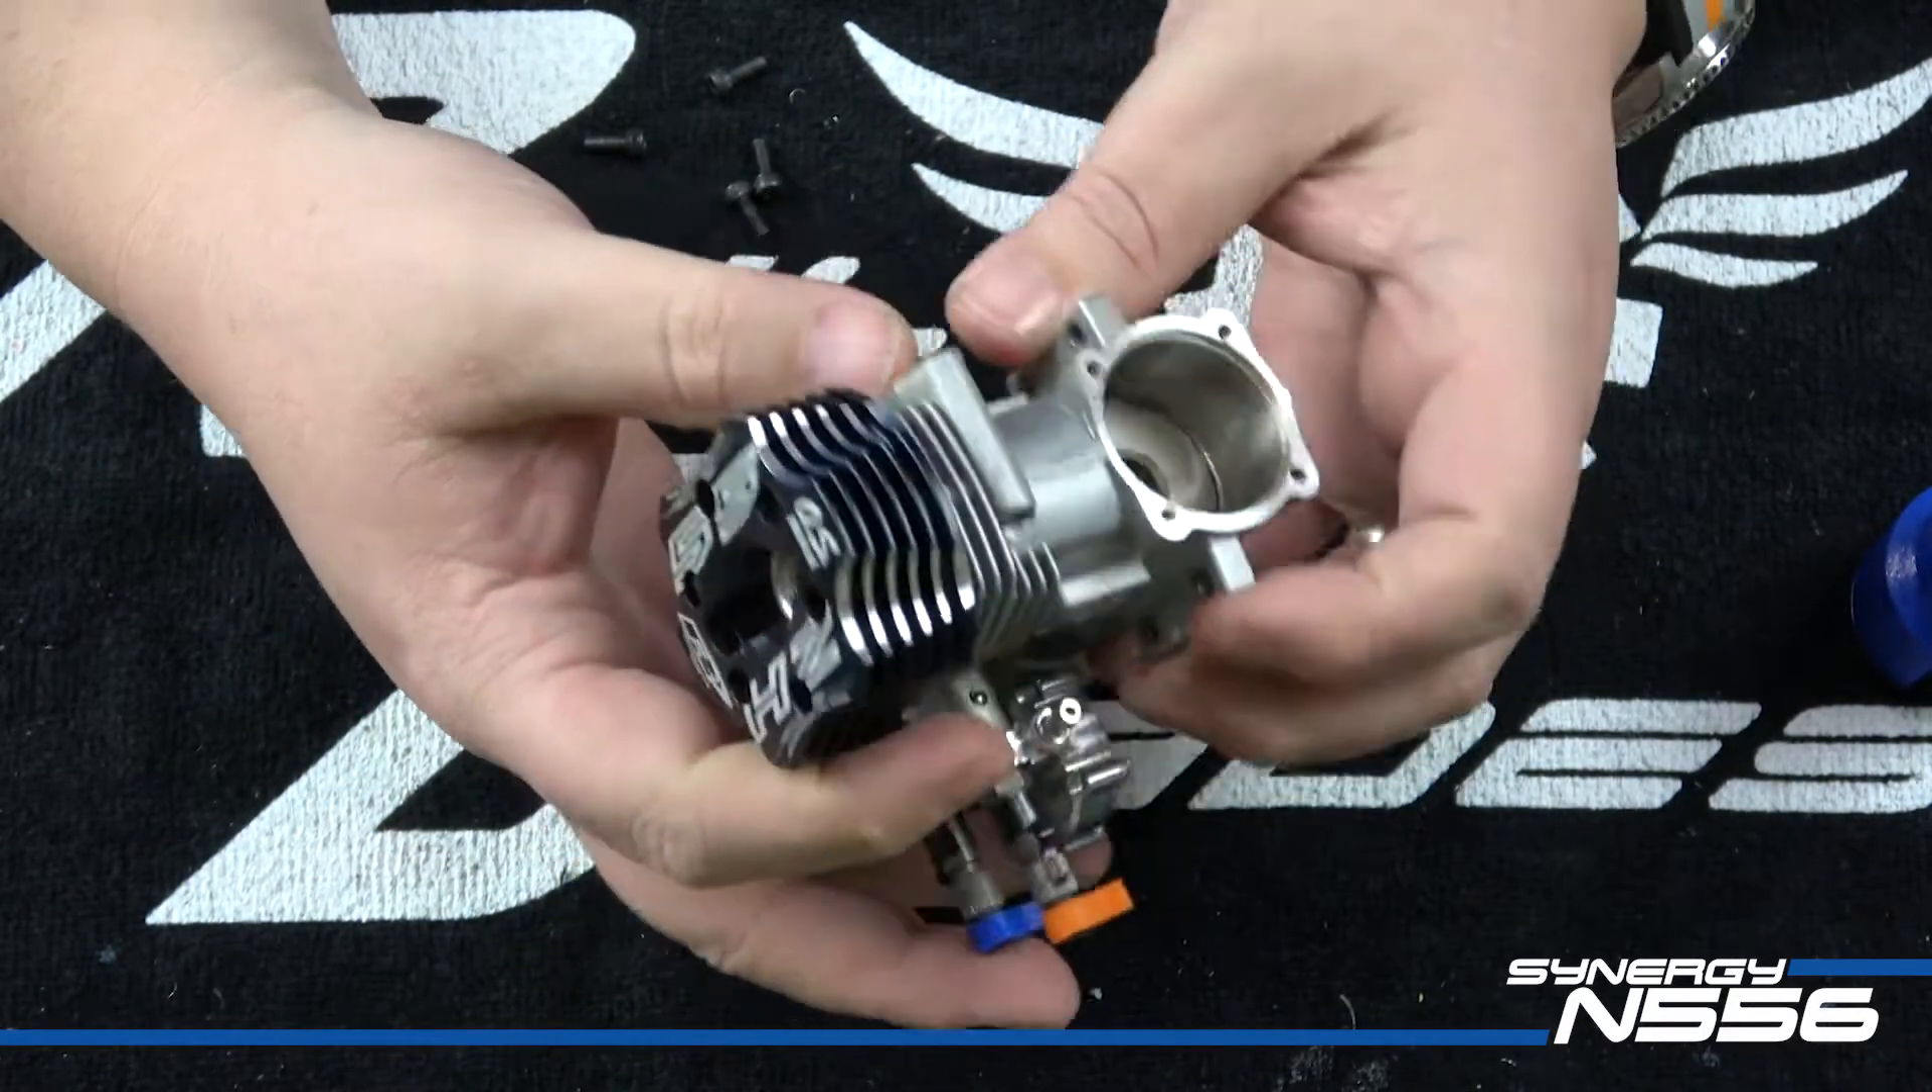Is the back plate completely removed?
Yes.